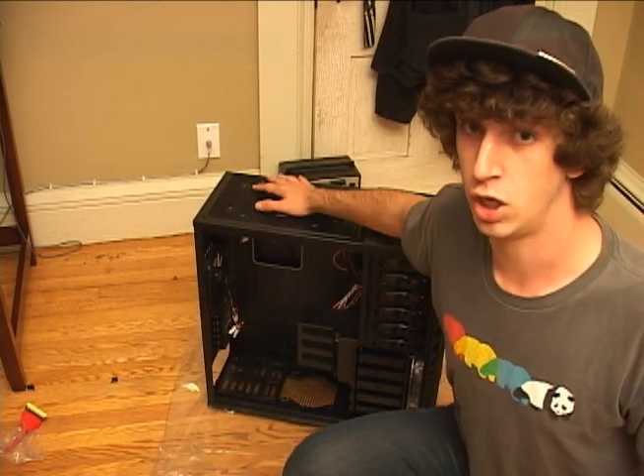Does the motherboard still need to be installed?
Yes.